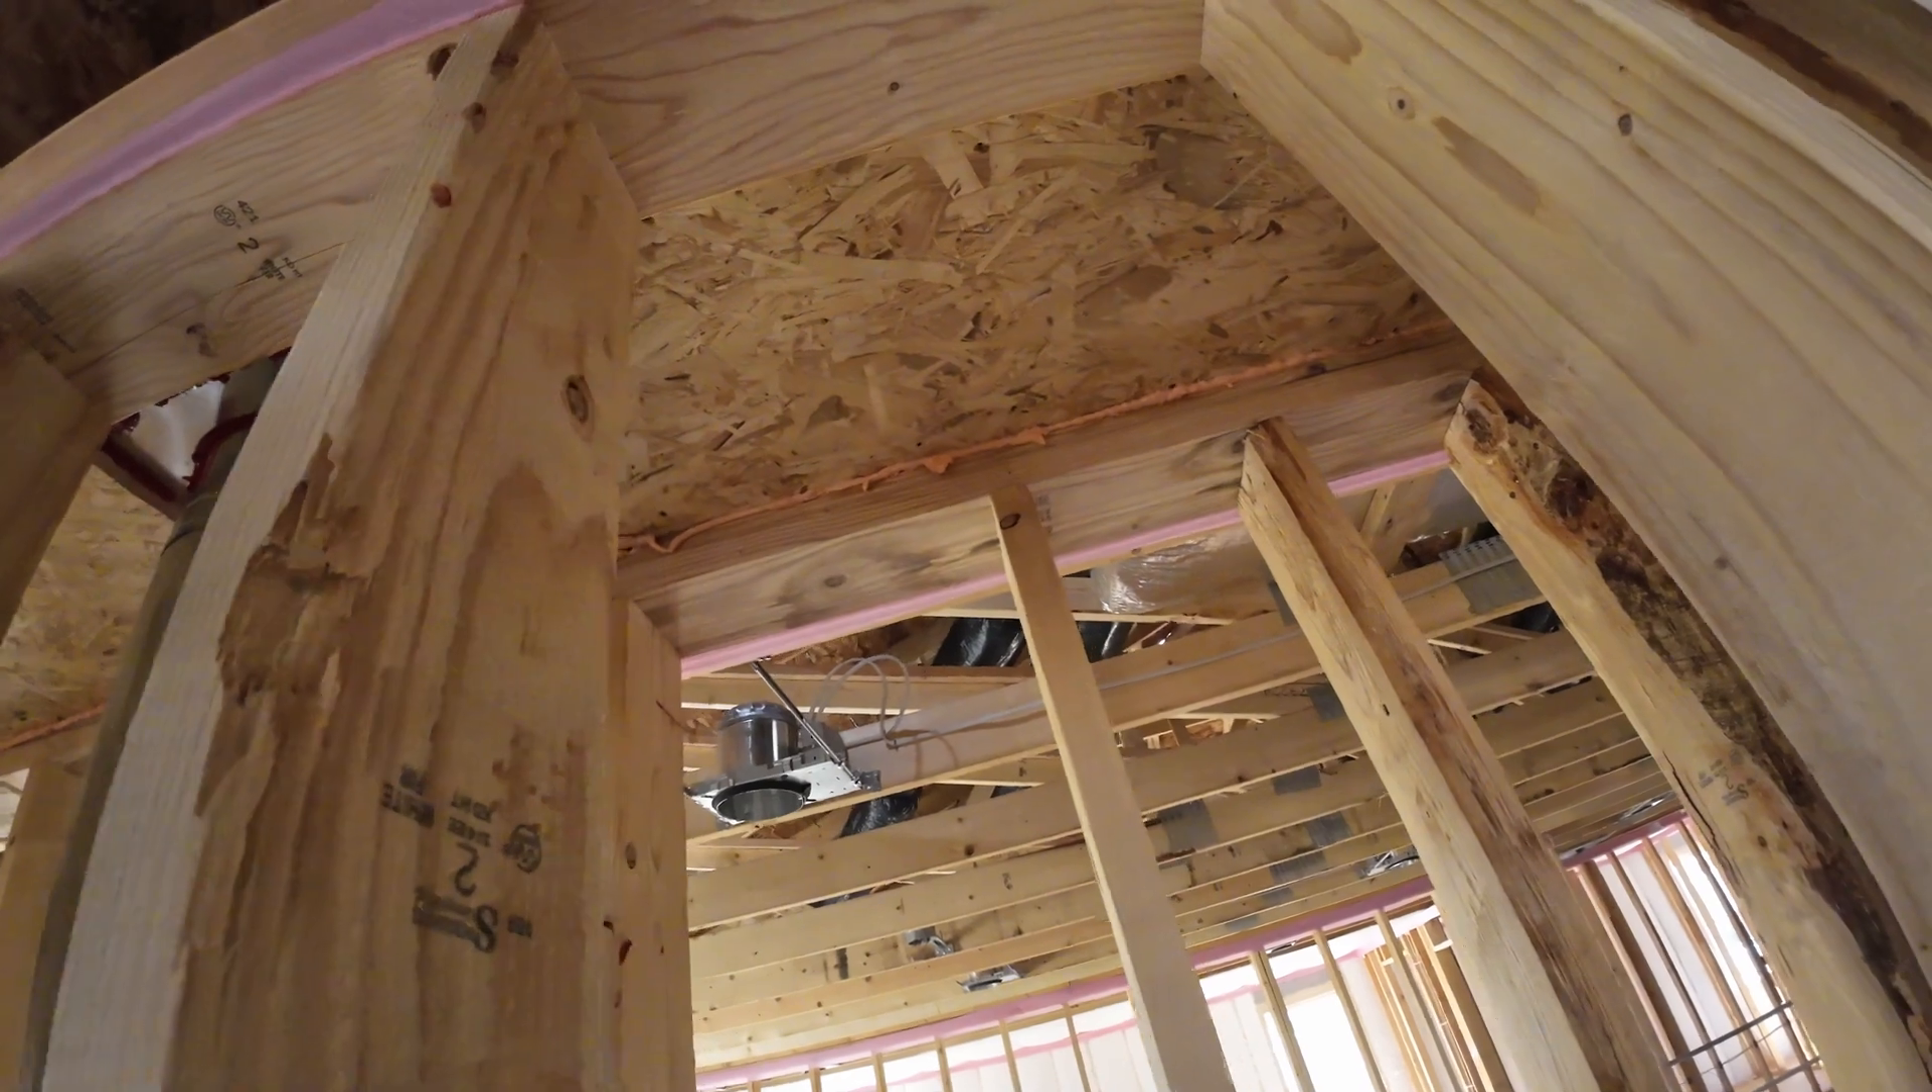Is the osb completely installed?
Yes.